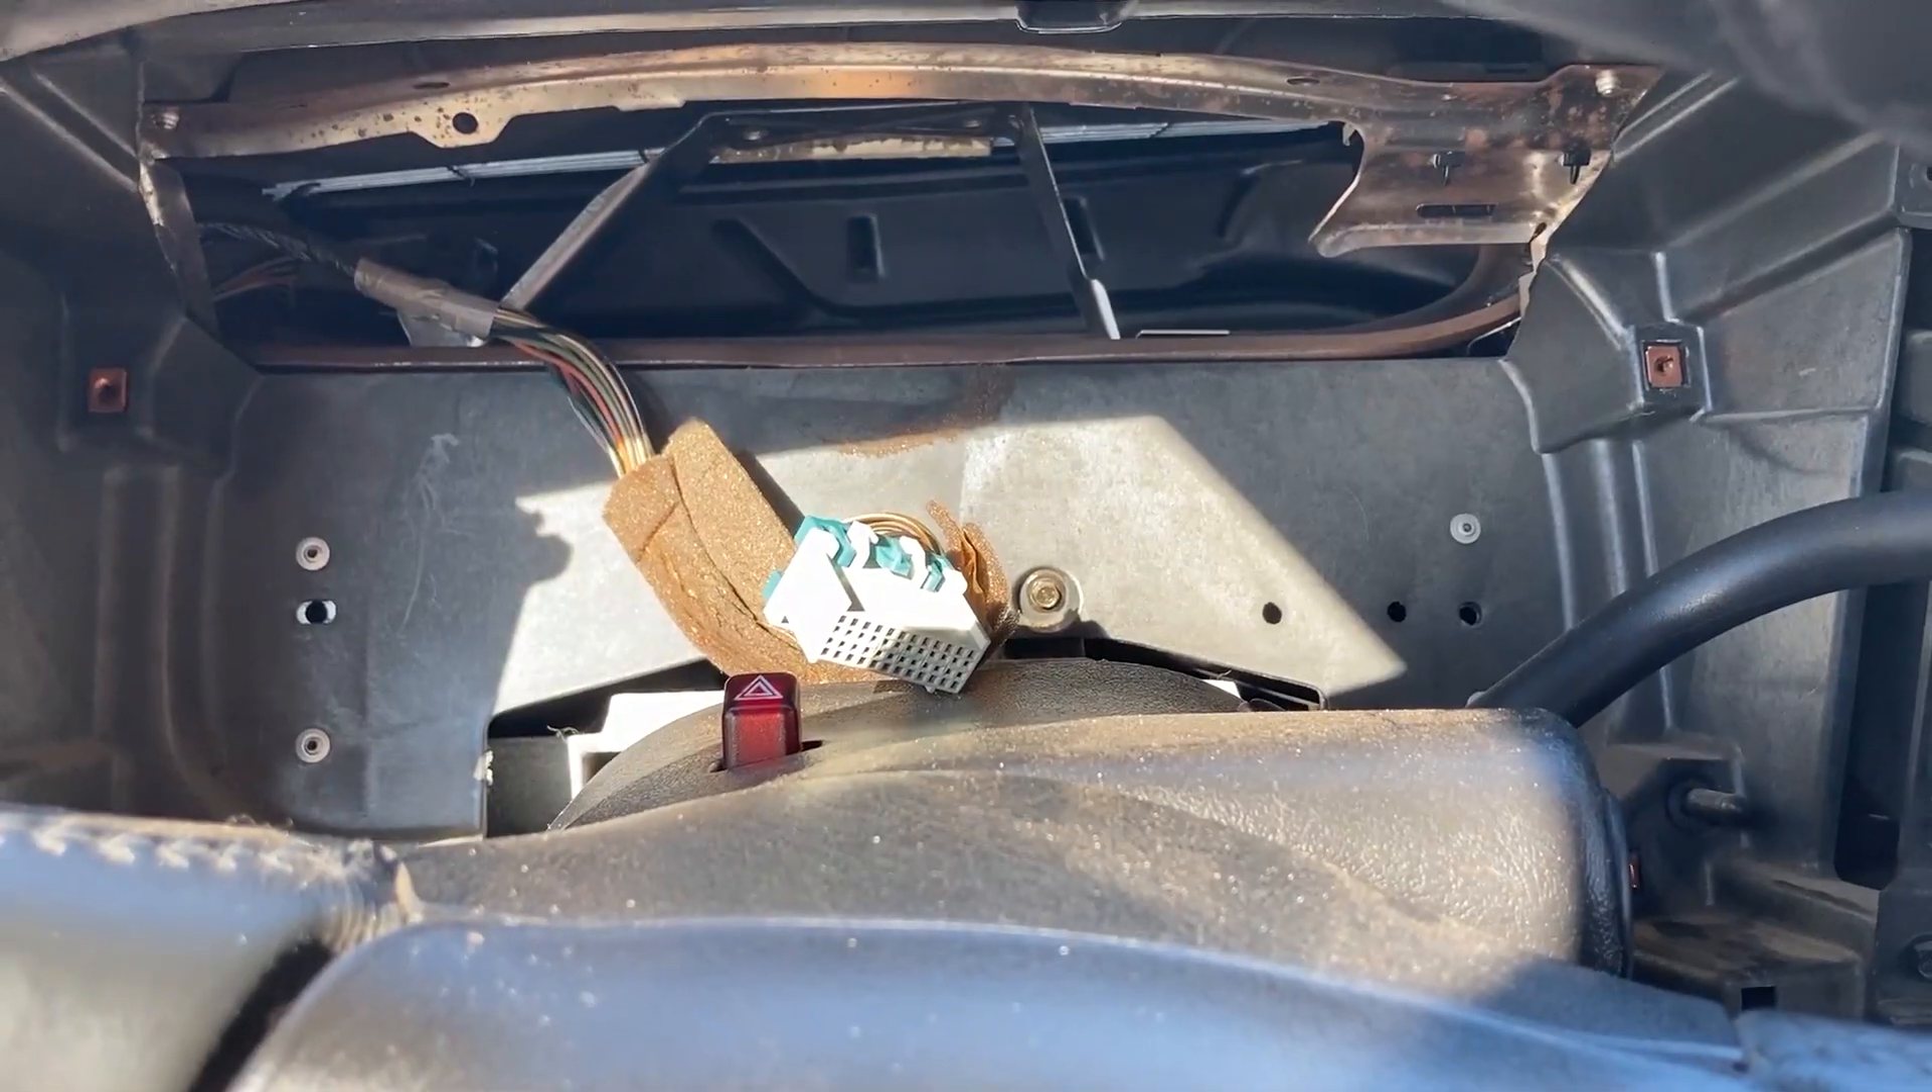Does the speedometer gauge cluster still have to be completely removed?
No.